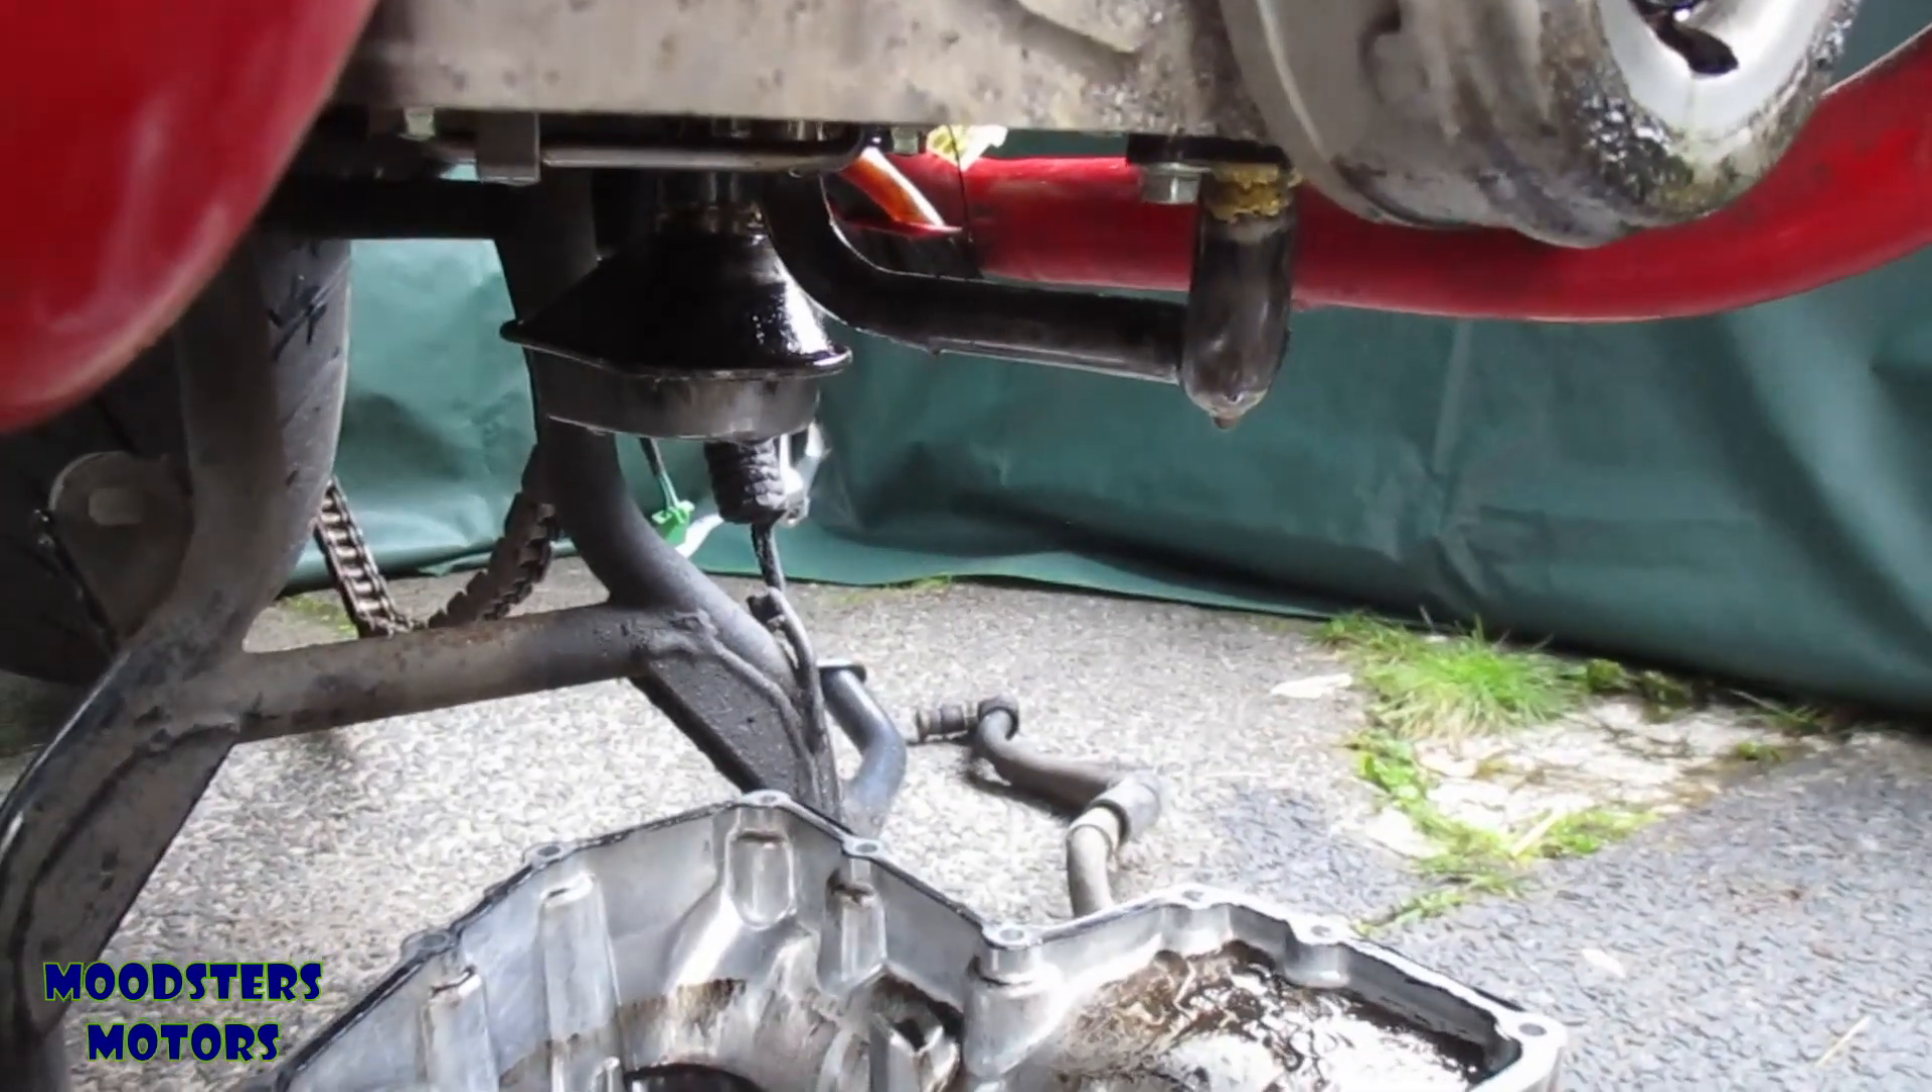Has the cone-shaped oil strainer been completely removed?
No.